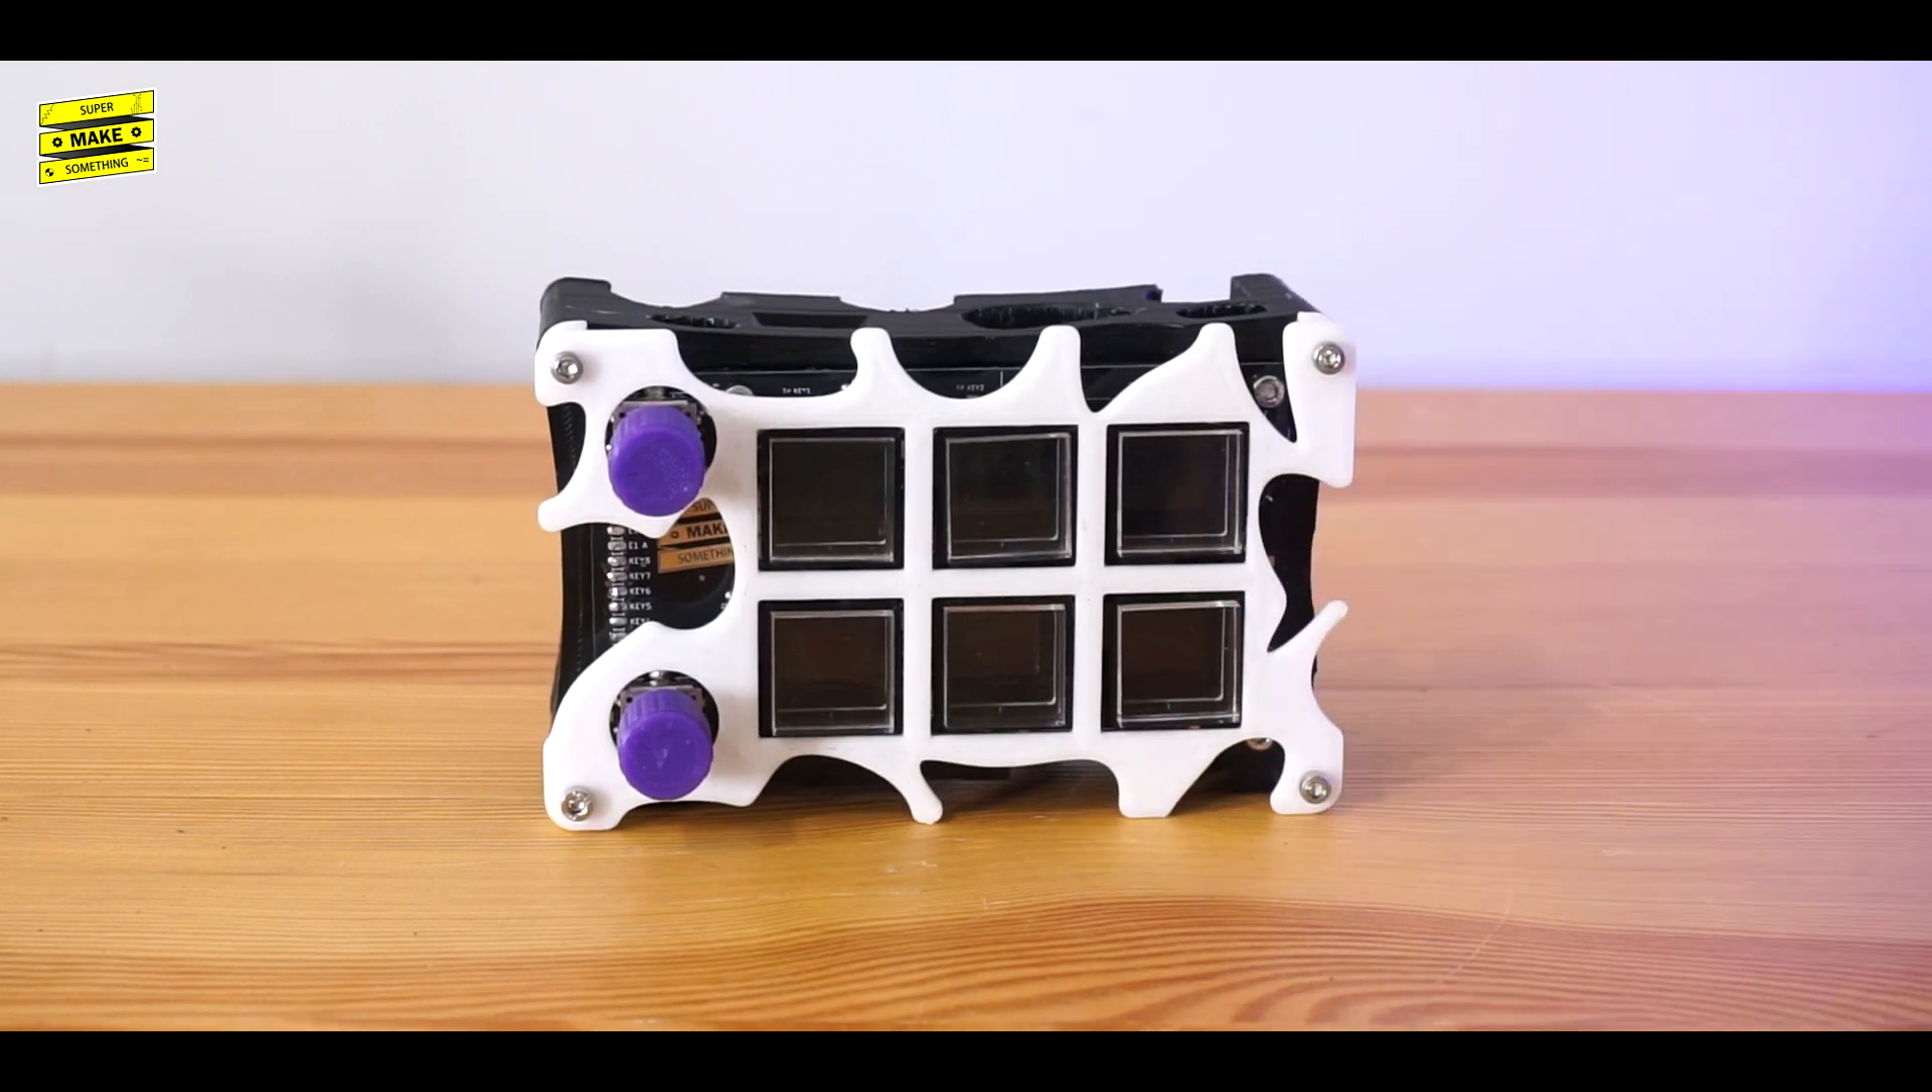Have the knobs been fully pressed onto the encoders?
Yes.